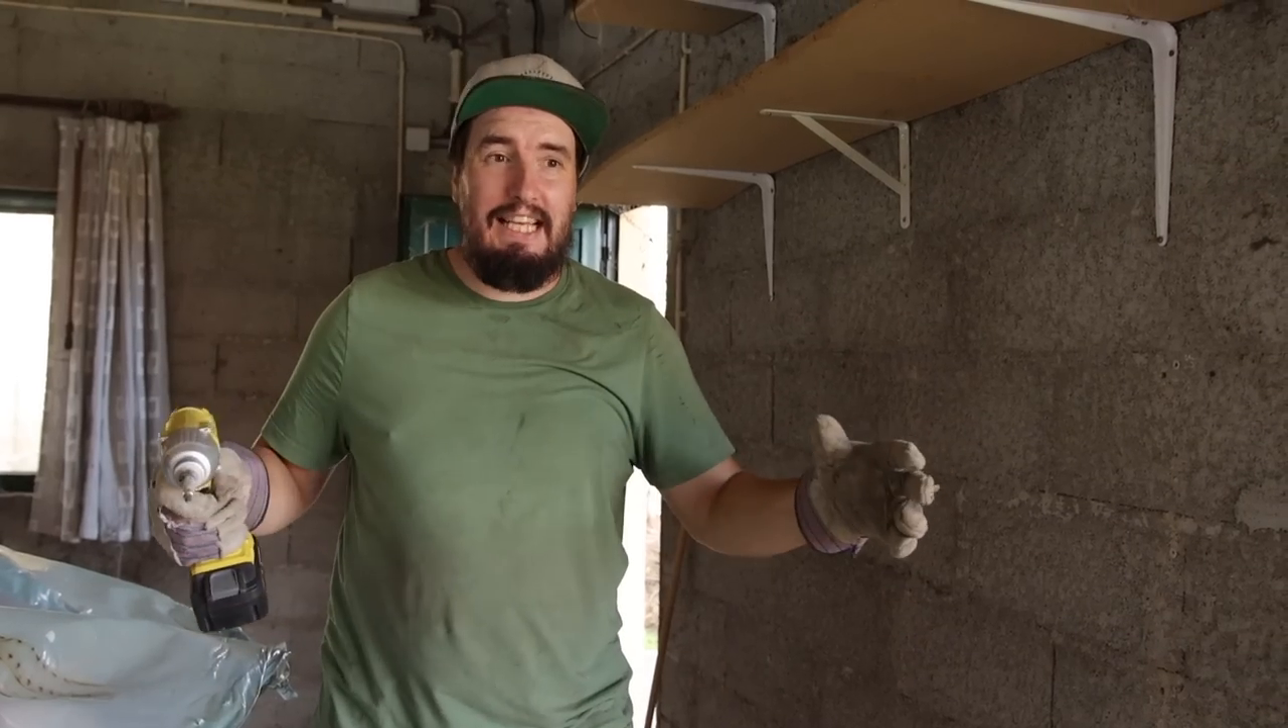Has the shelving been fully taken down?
No.